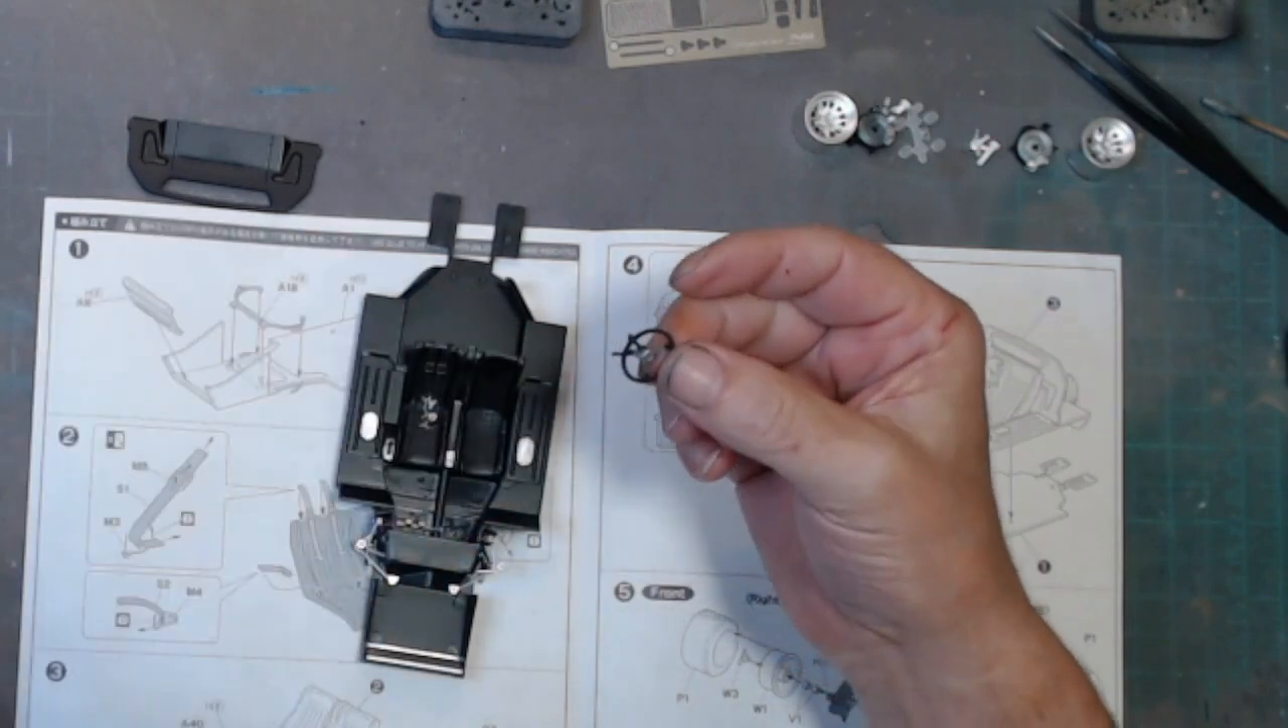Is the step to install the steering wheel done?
No.